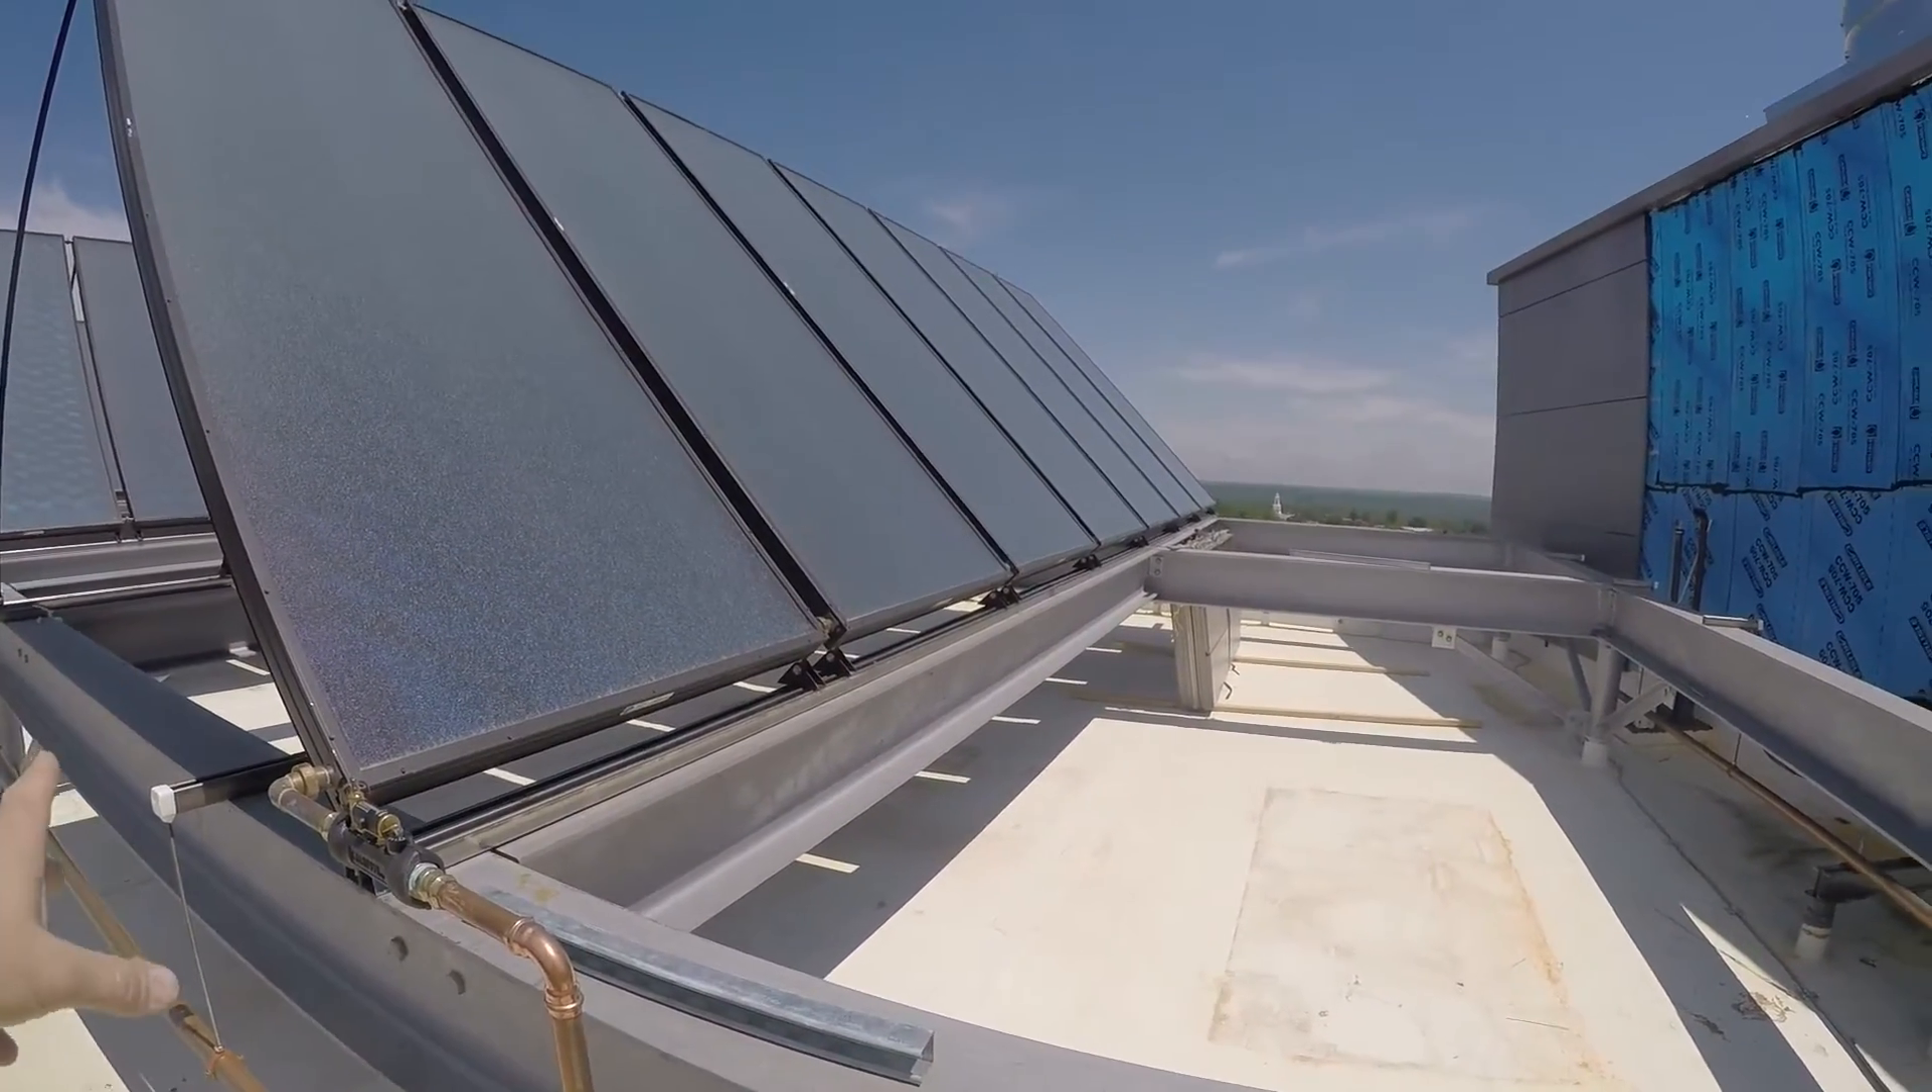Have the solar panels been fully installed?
Yes.